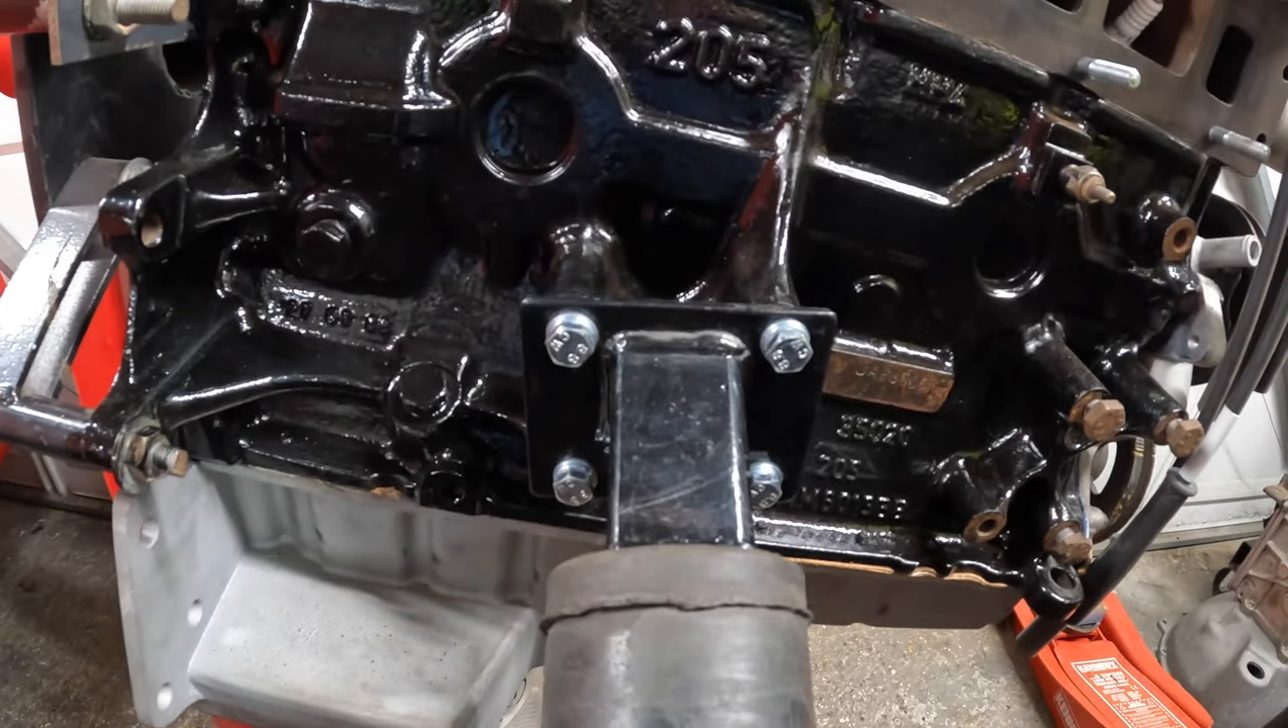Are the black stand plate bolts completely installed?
Yes.